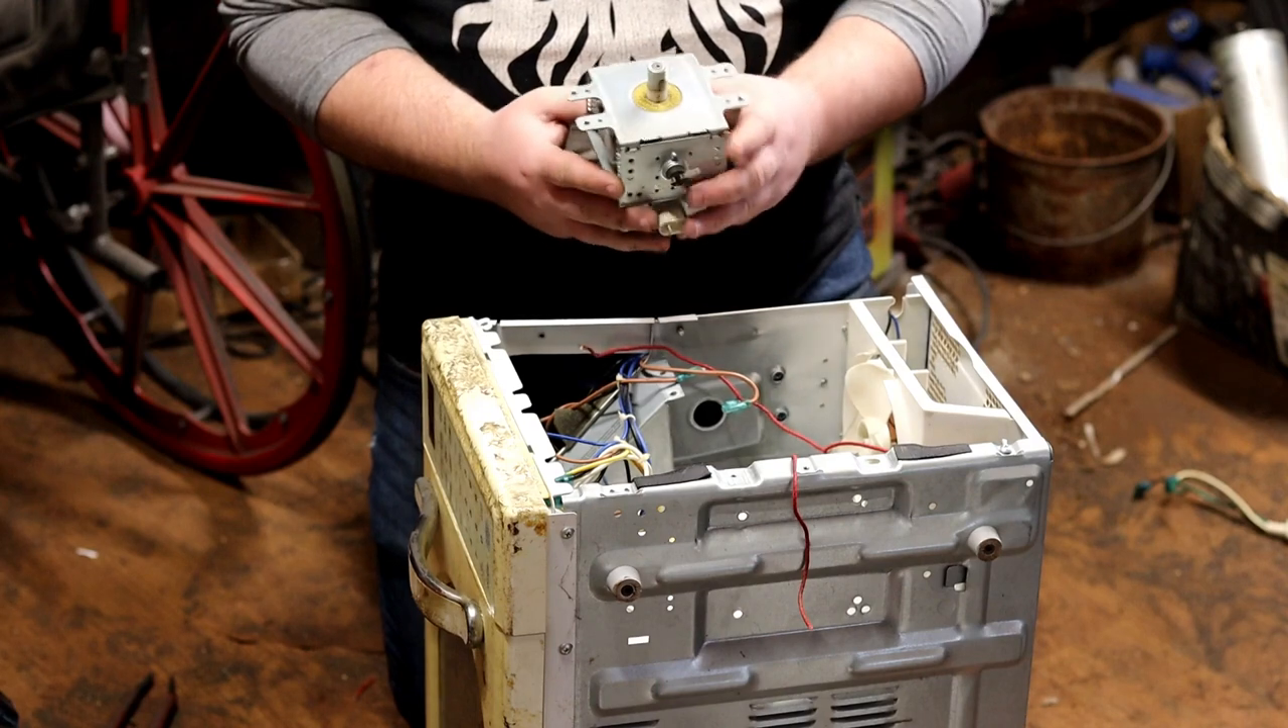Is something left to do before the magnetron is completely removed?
No.